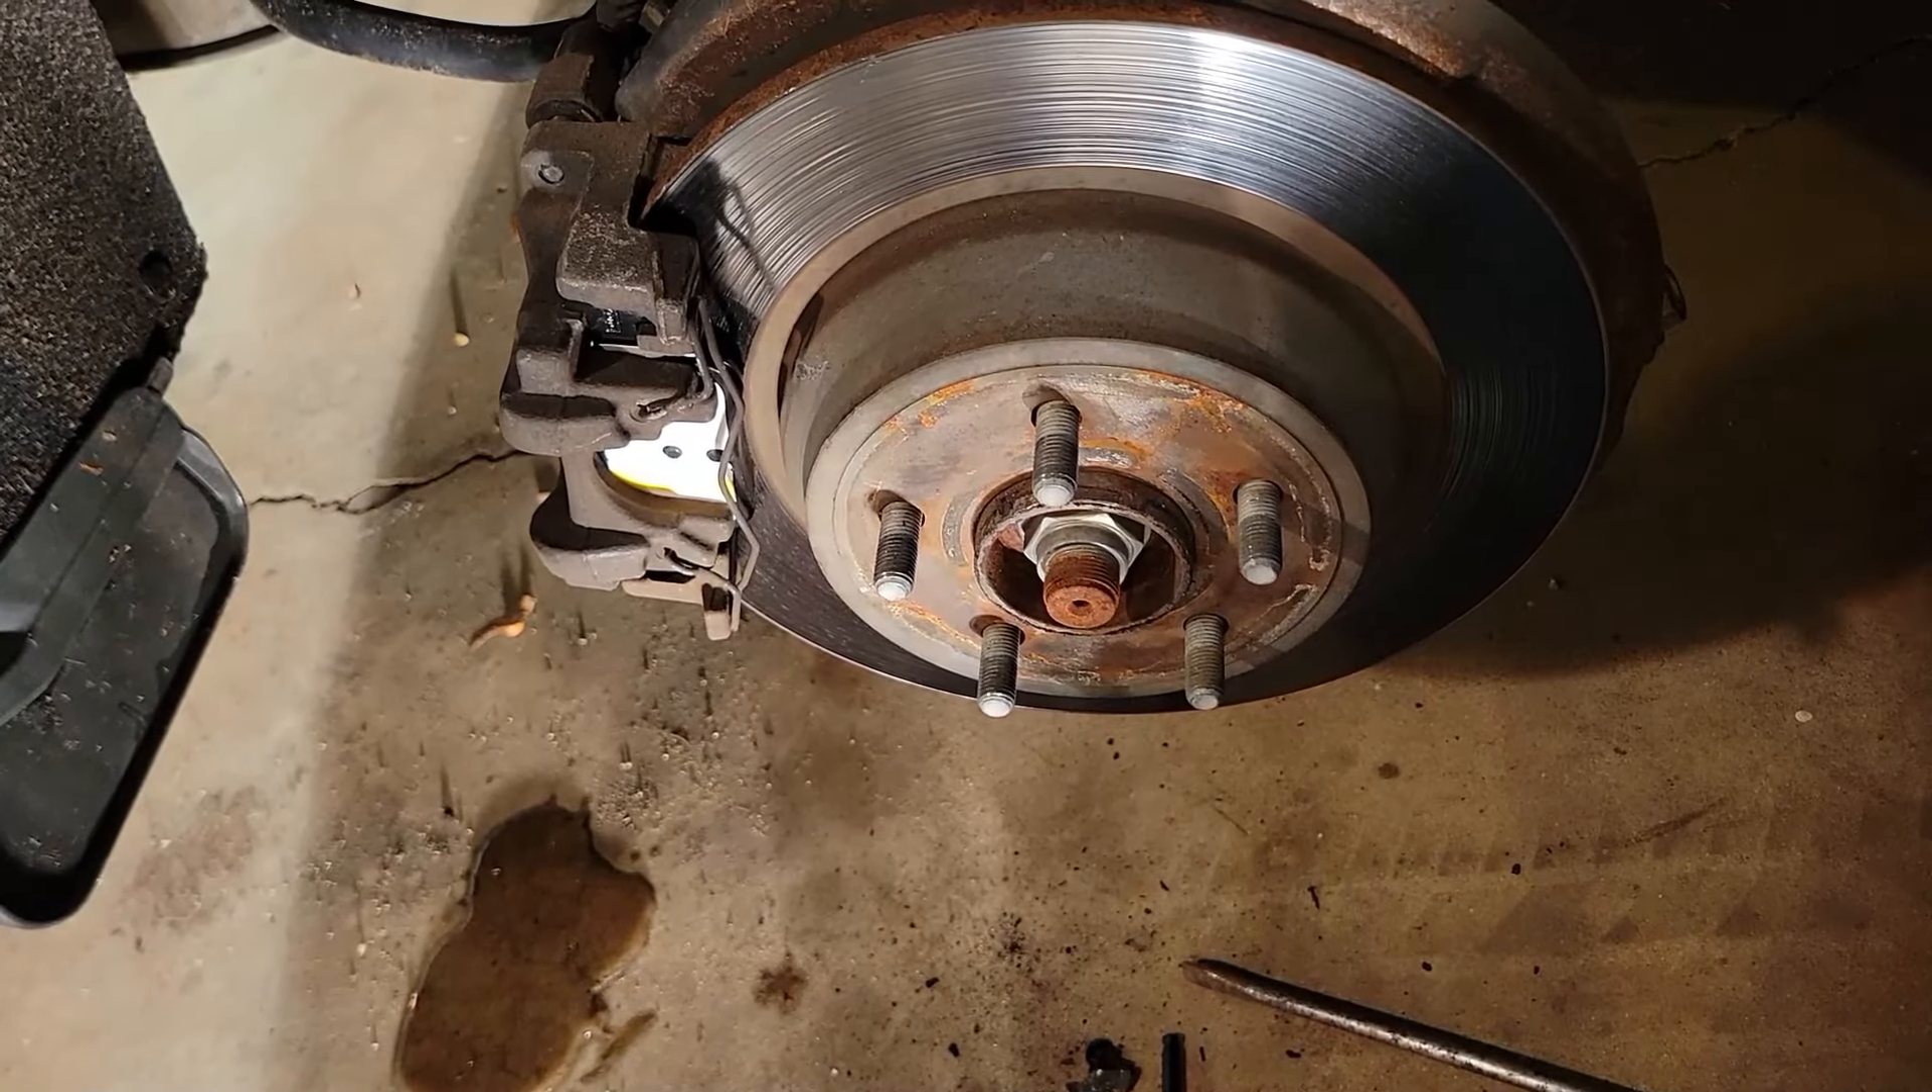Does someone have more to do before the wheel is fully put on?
Yes.